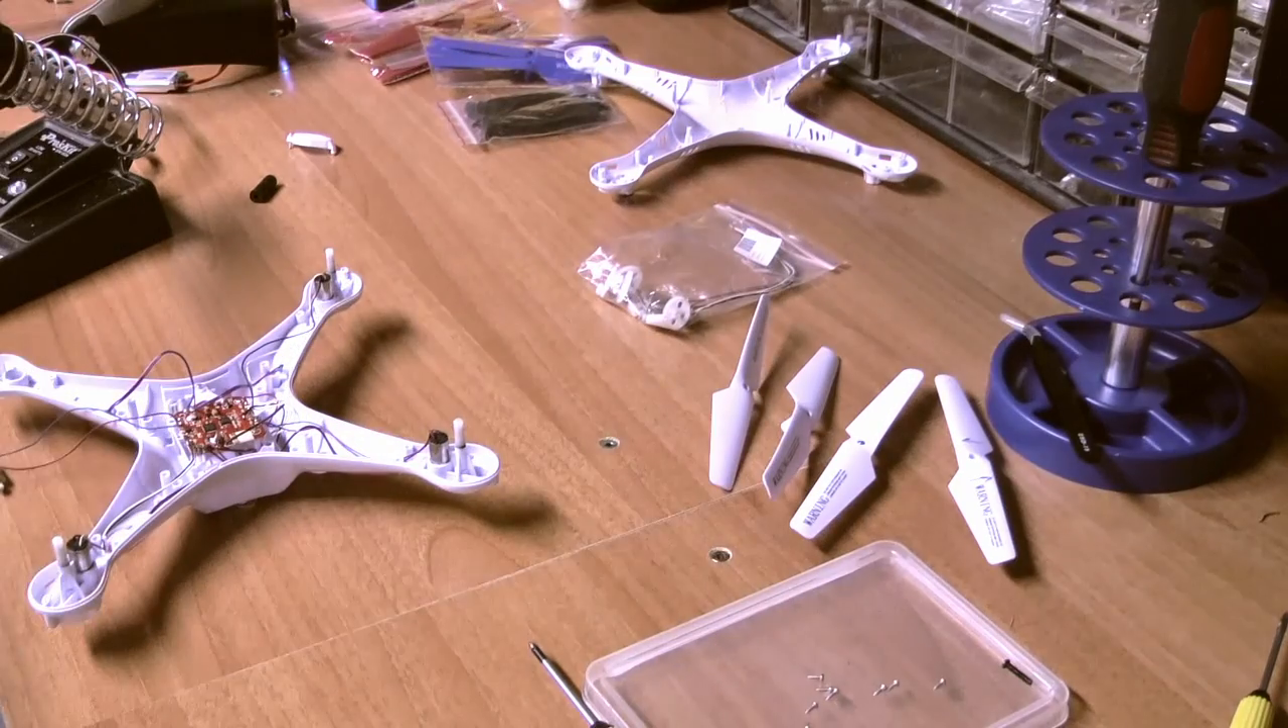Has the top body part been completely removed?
Yes.